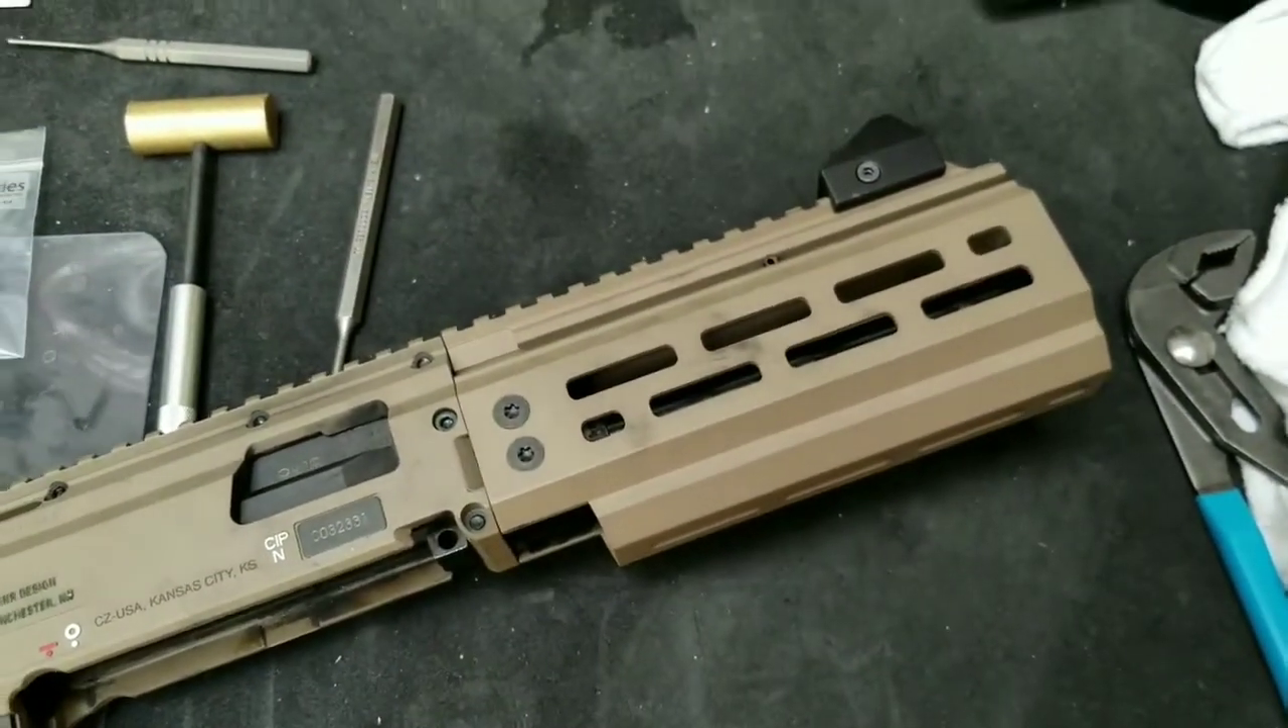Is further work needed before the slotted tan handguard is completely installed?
No.